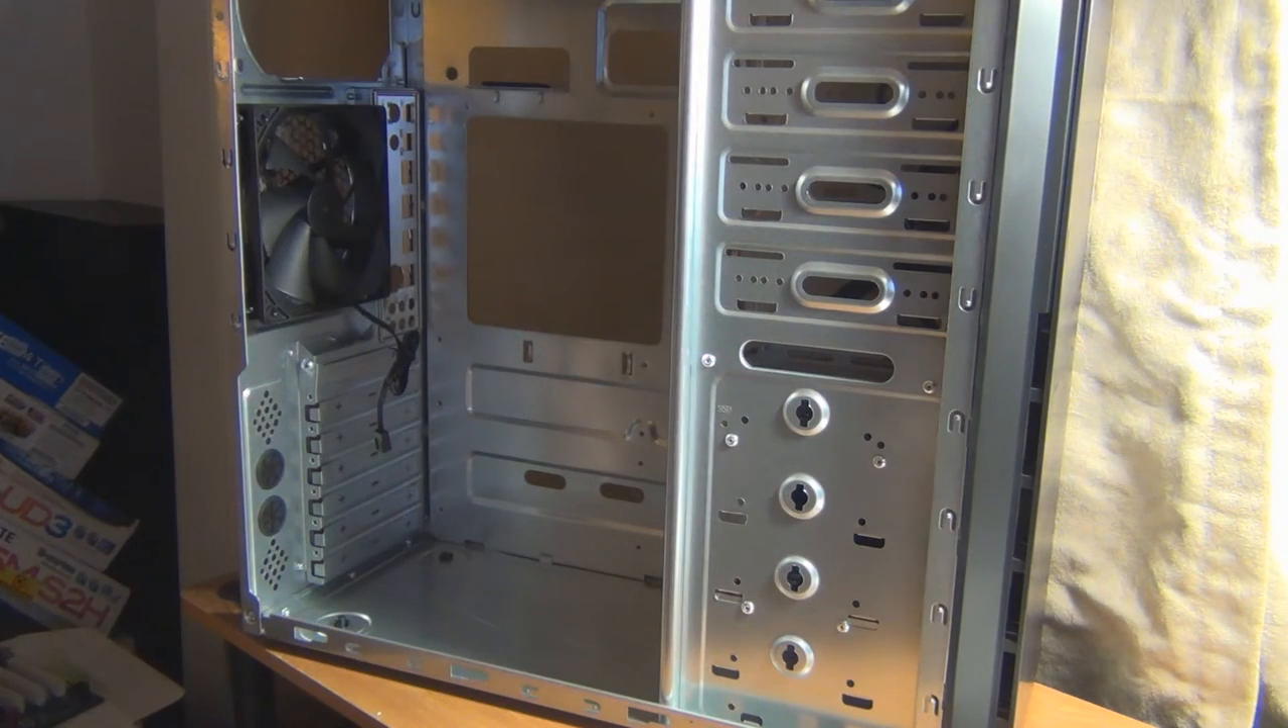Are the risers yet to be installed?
Yes.